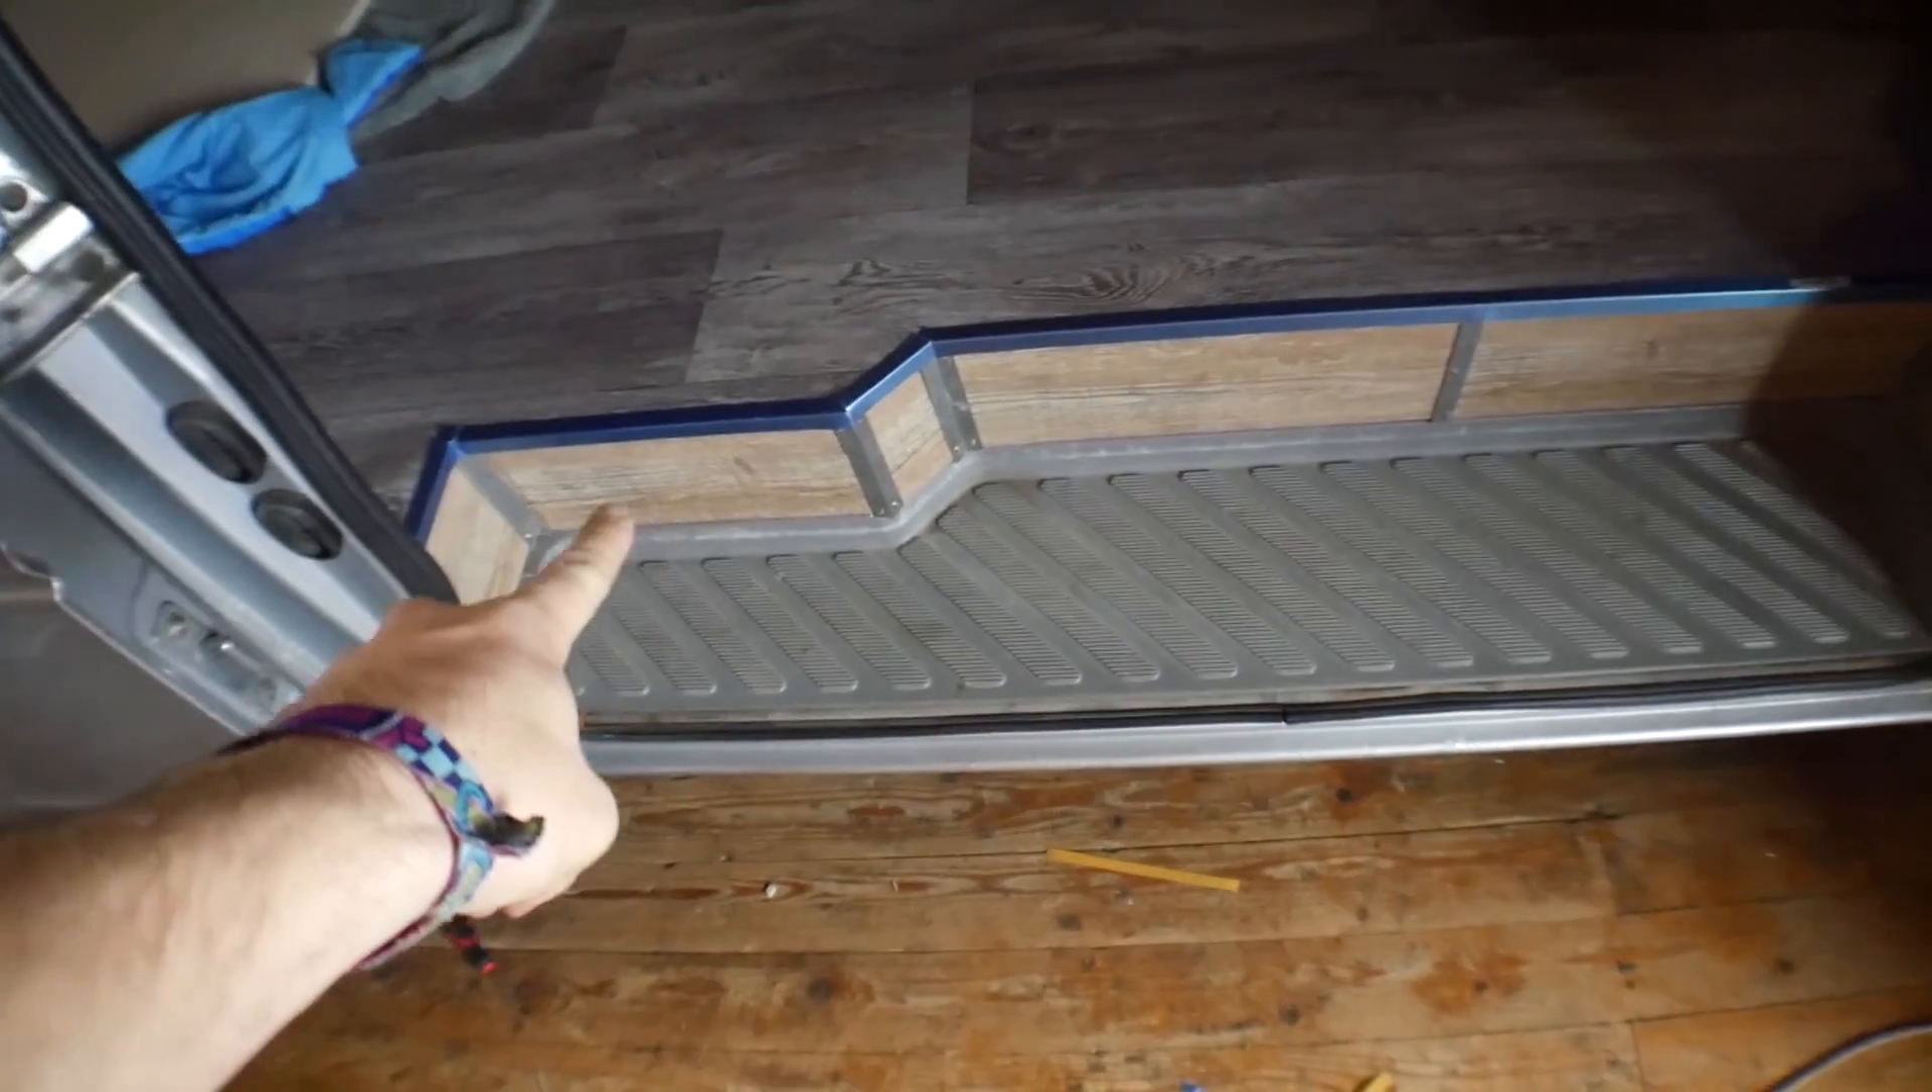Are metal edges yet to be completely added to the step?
No.